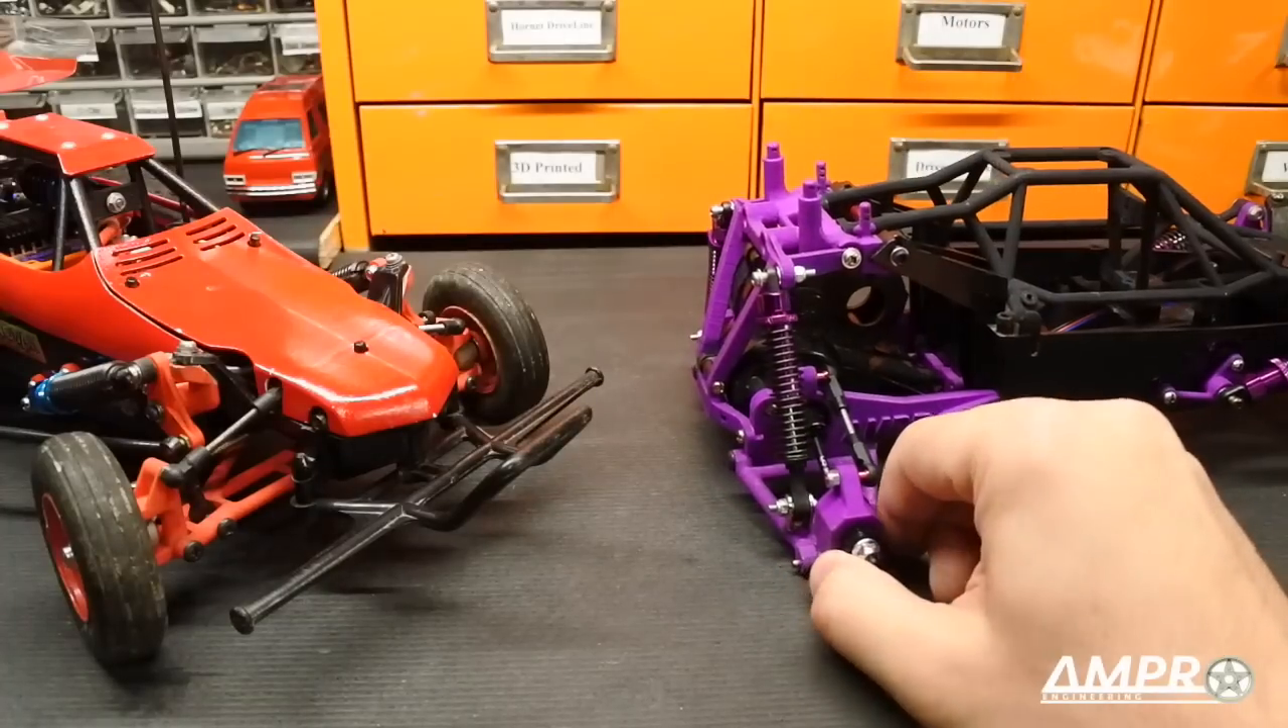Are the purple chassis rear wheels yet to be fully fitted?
Yes.